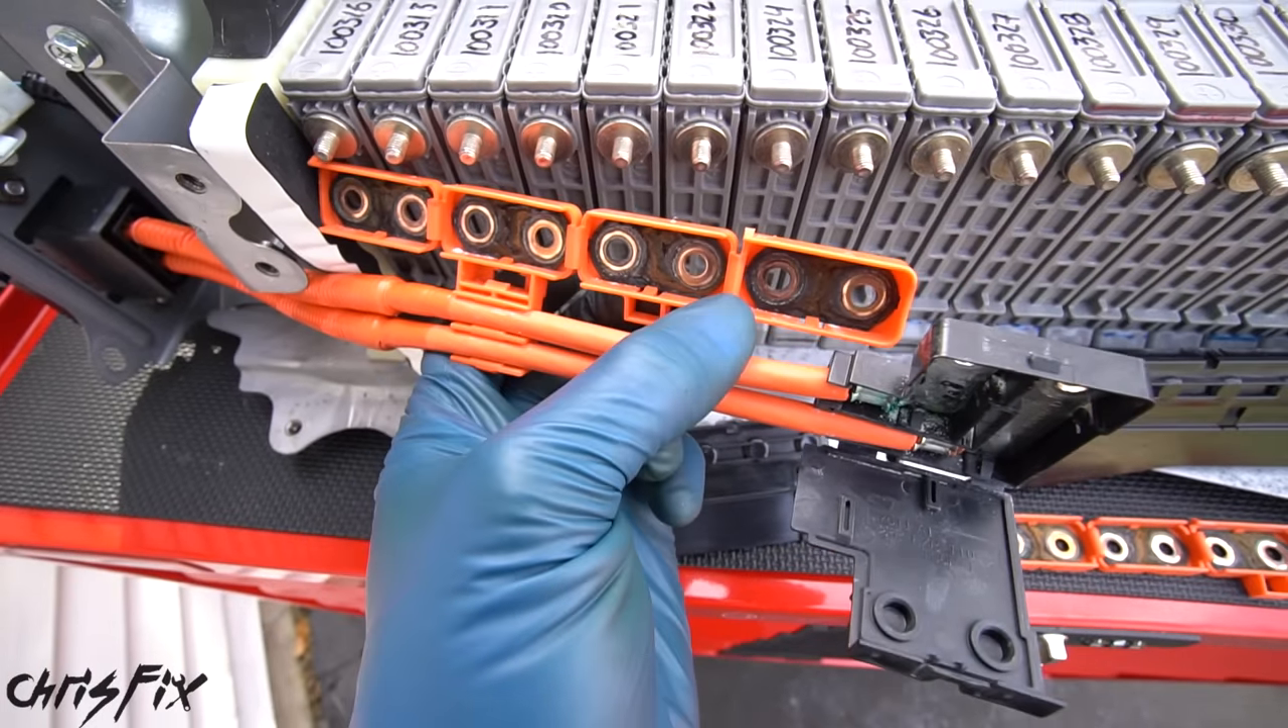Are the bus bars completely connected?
No.